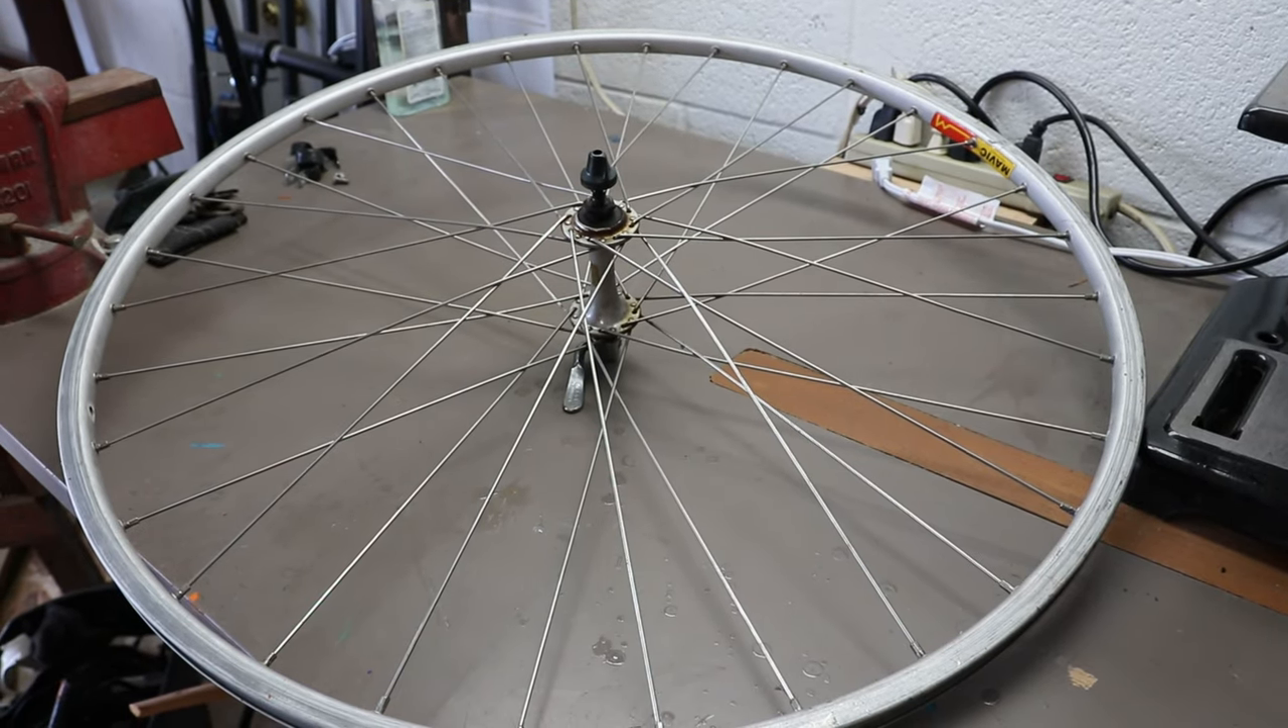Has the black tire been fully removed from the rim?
Yes.